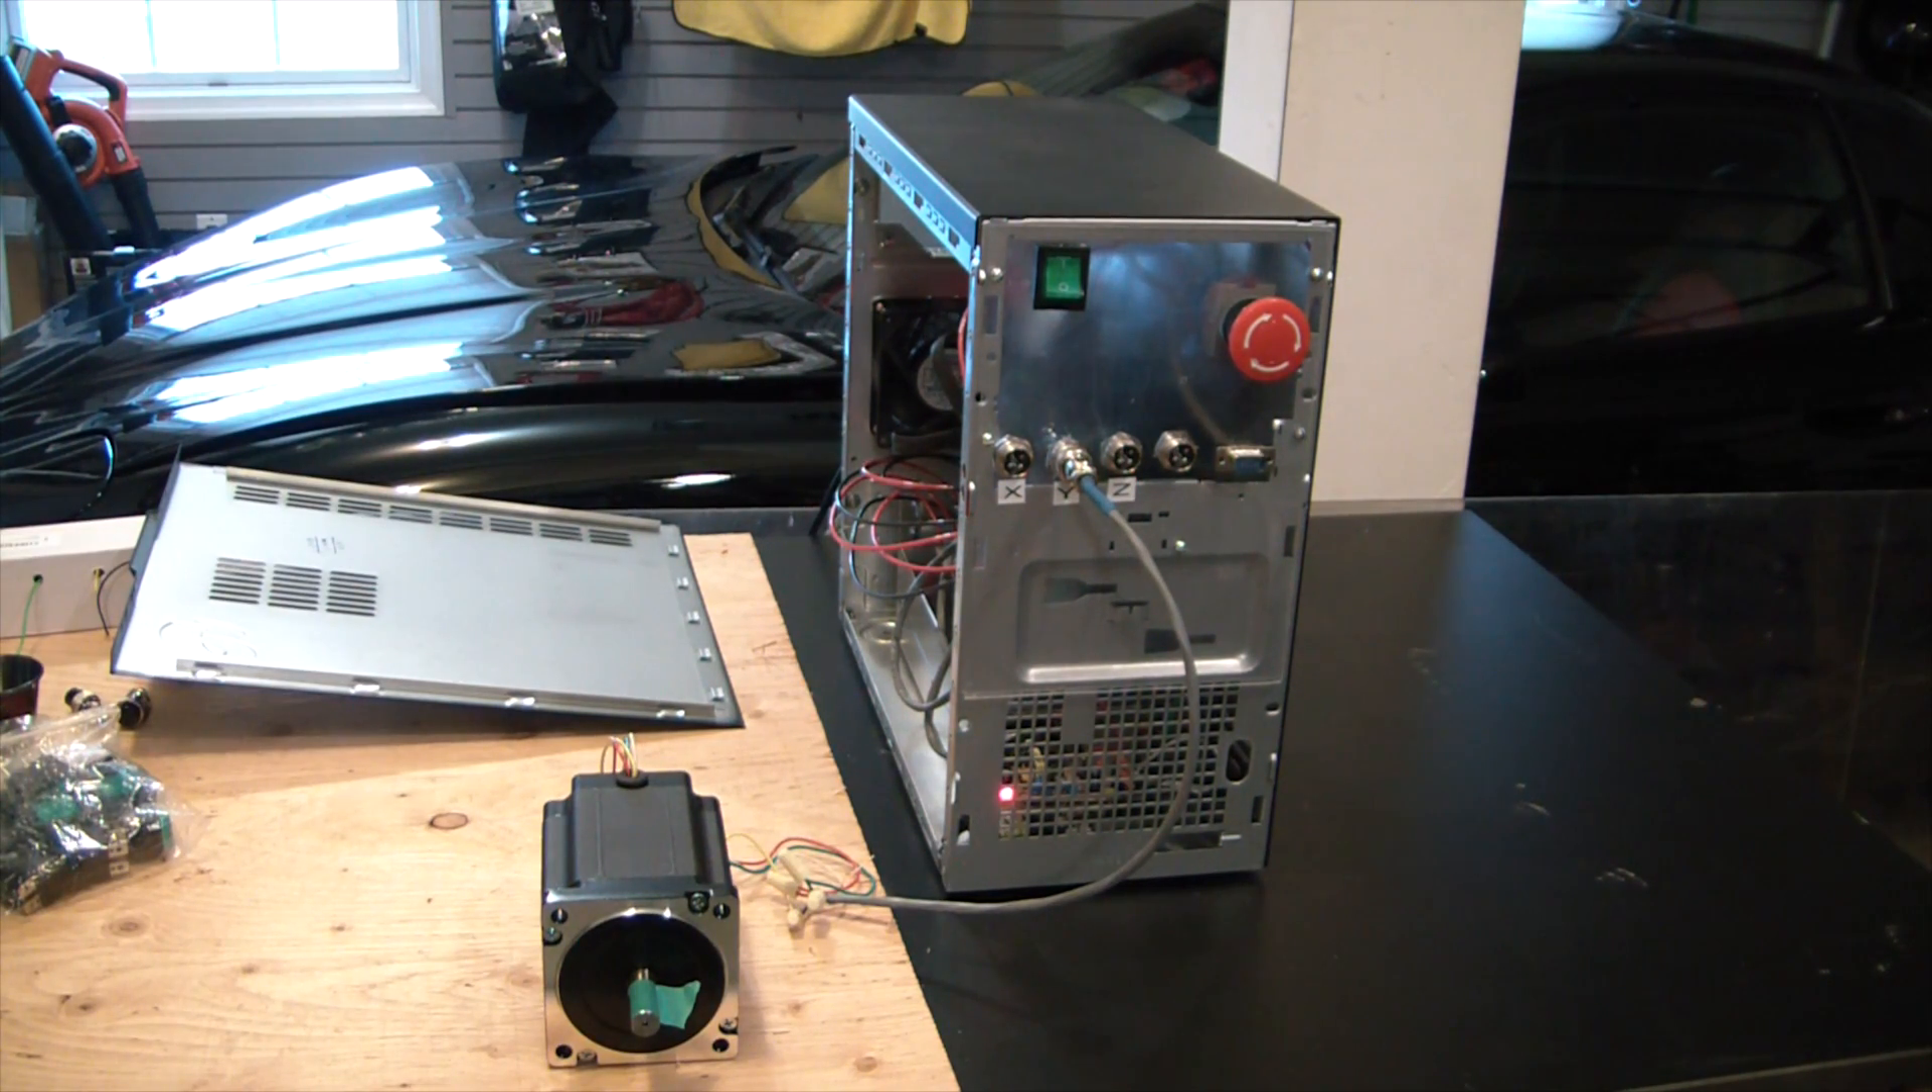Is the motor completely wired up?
Yes.